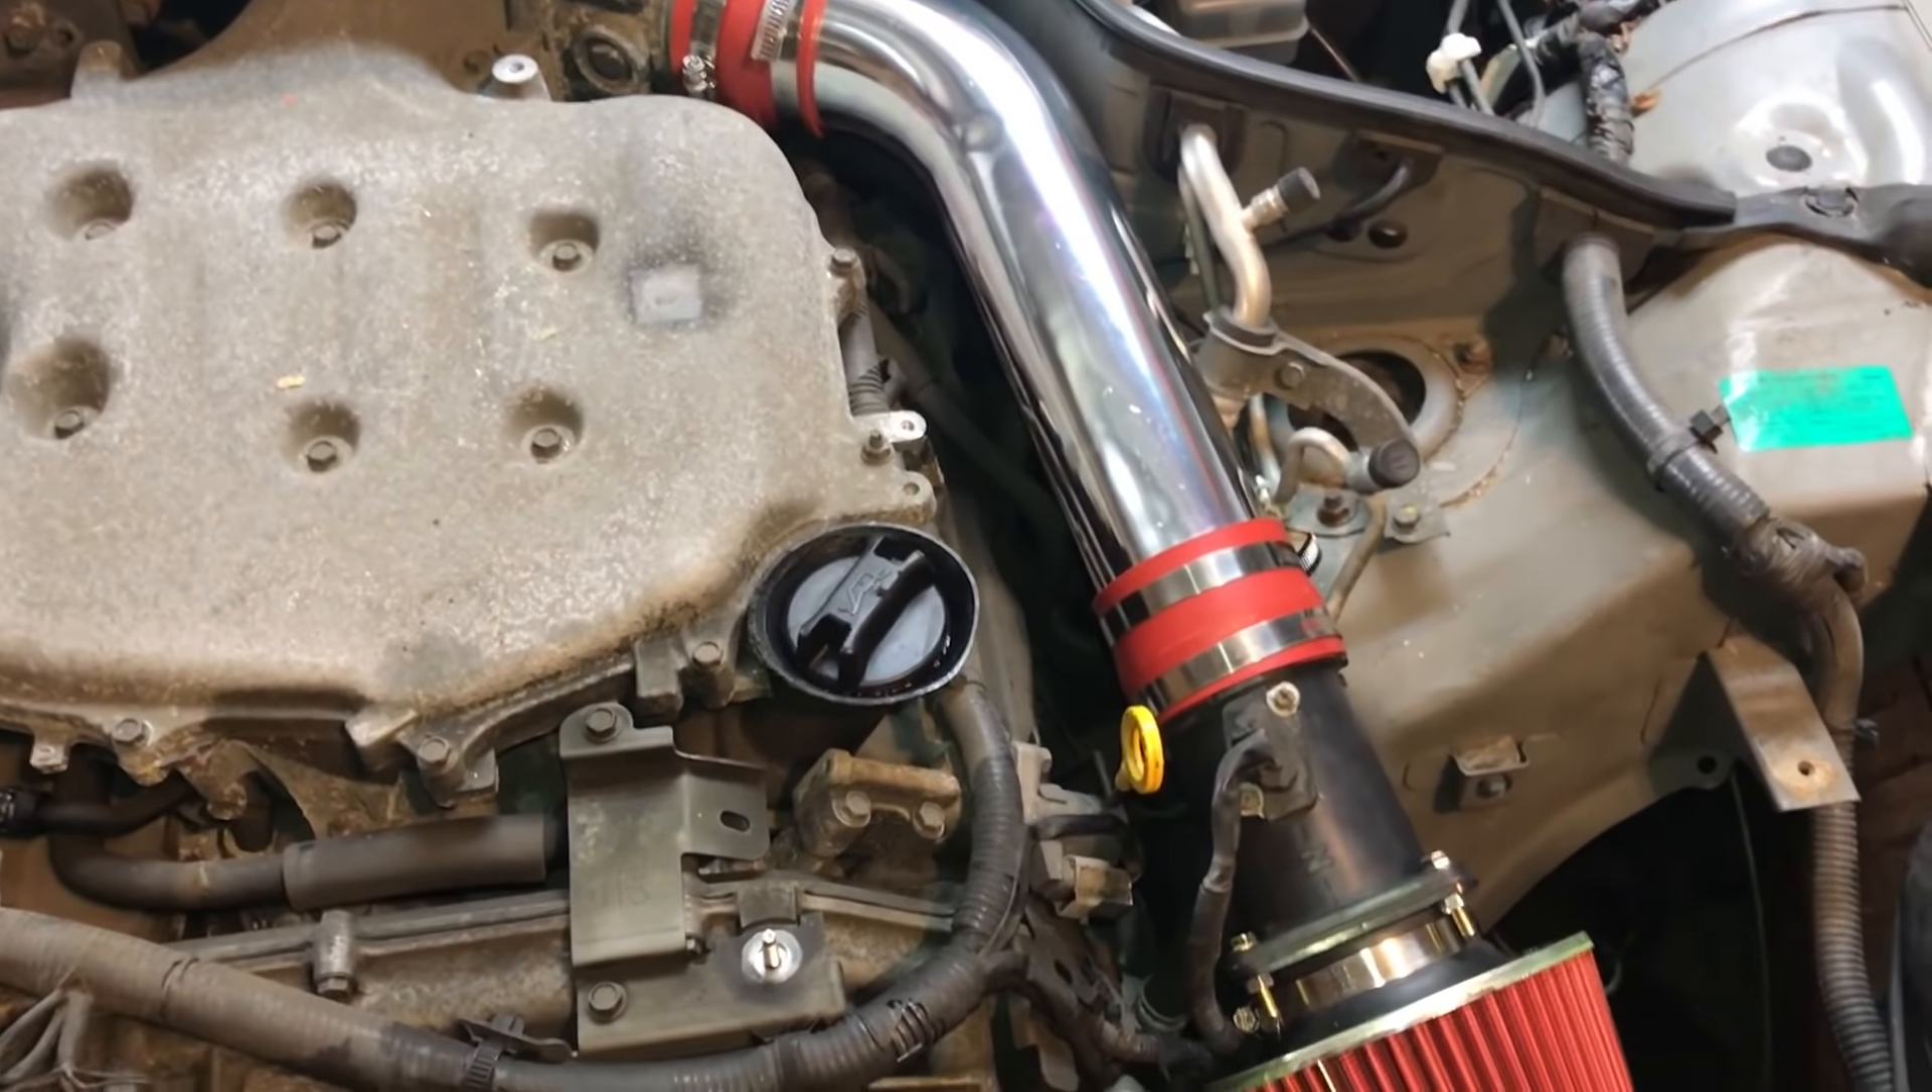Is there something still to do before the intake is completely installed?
No.